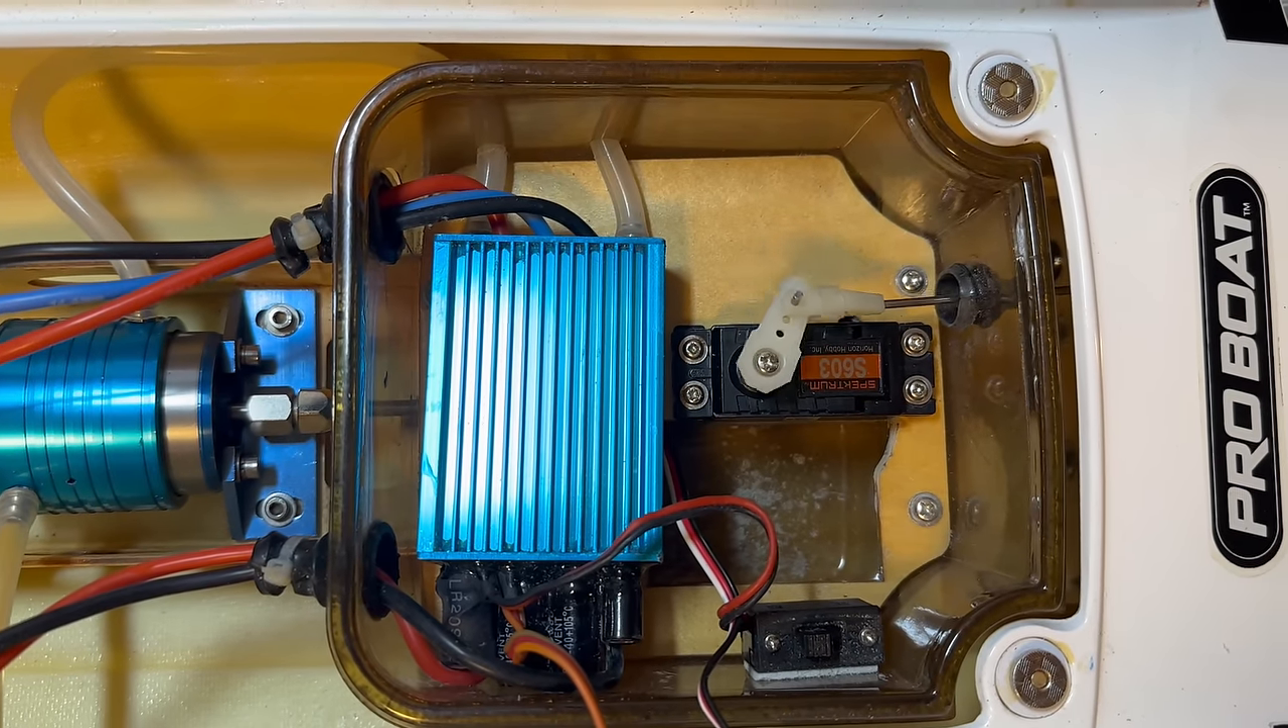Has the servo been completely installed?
Yes.